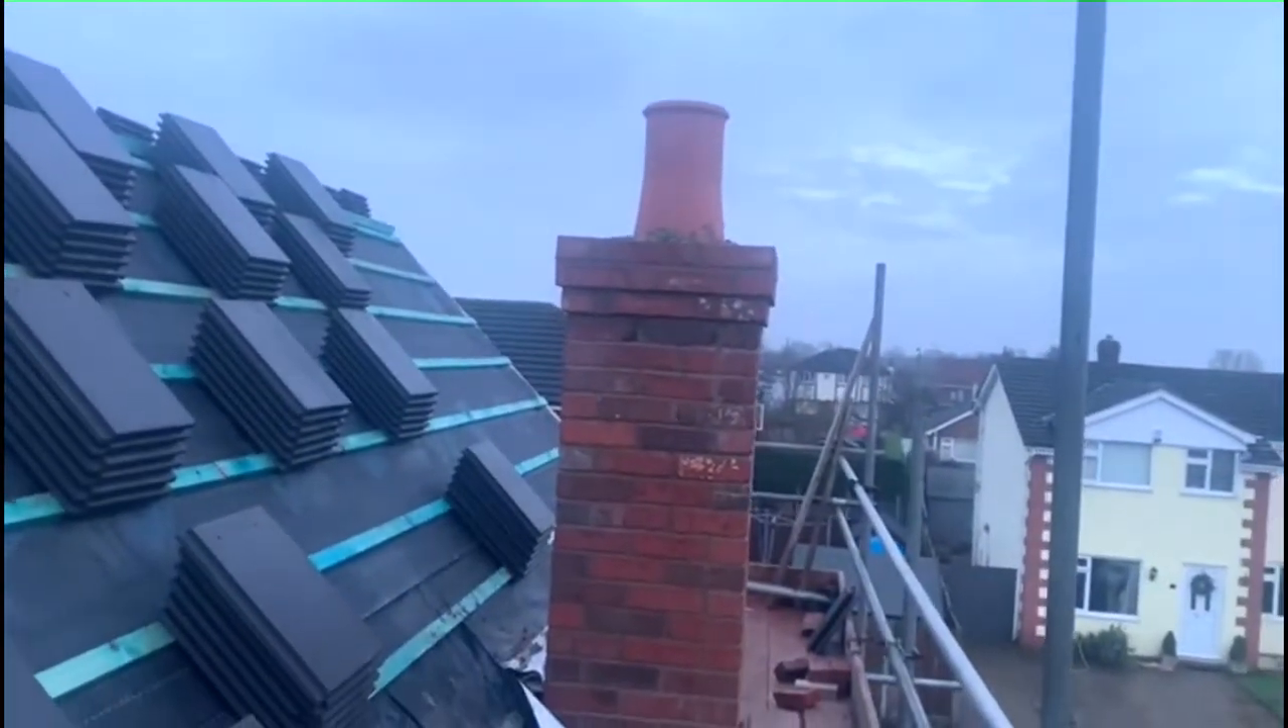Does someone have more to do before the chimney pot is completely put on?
No.